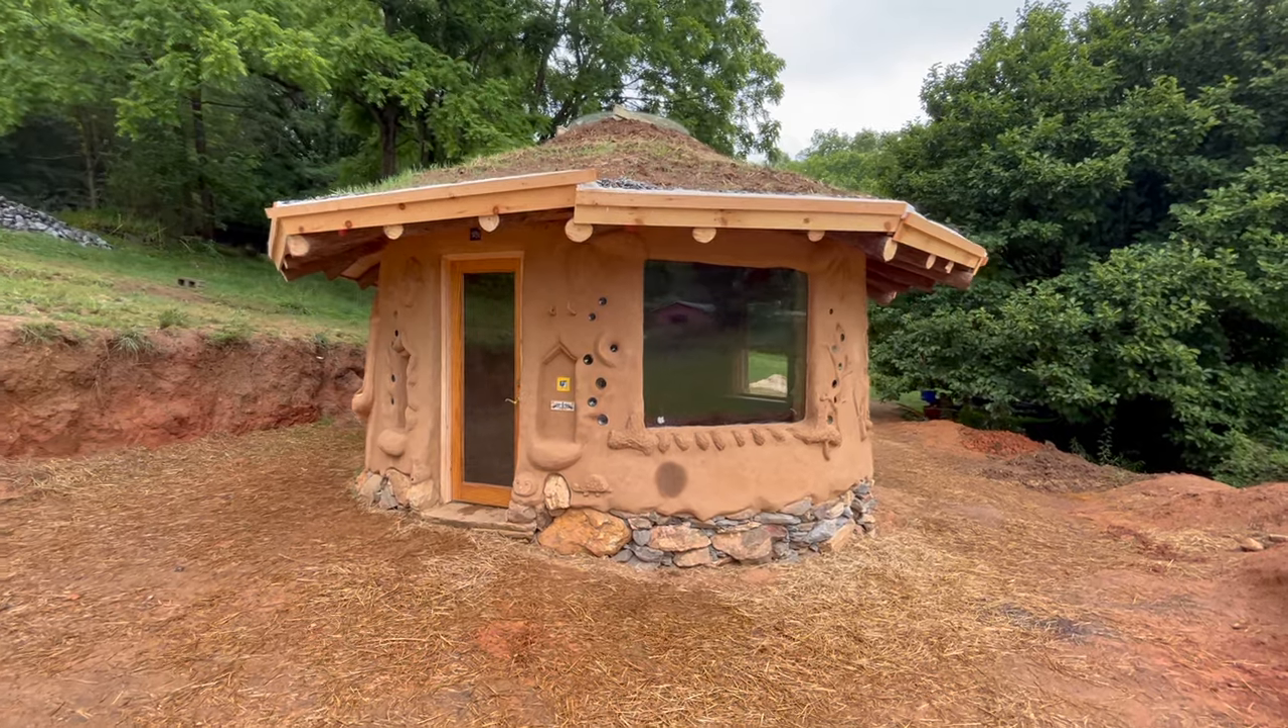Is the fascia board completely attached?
Yes.